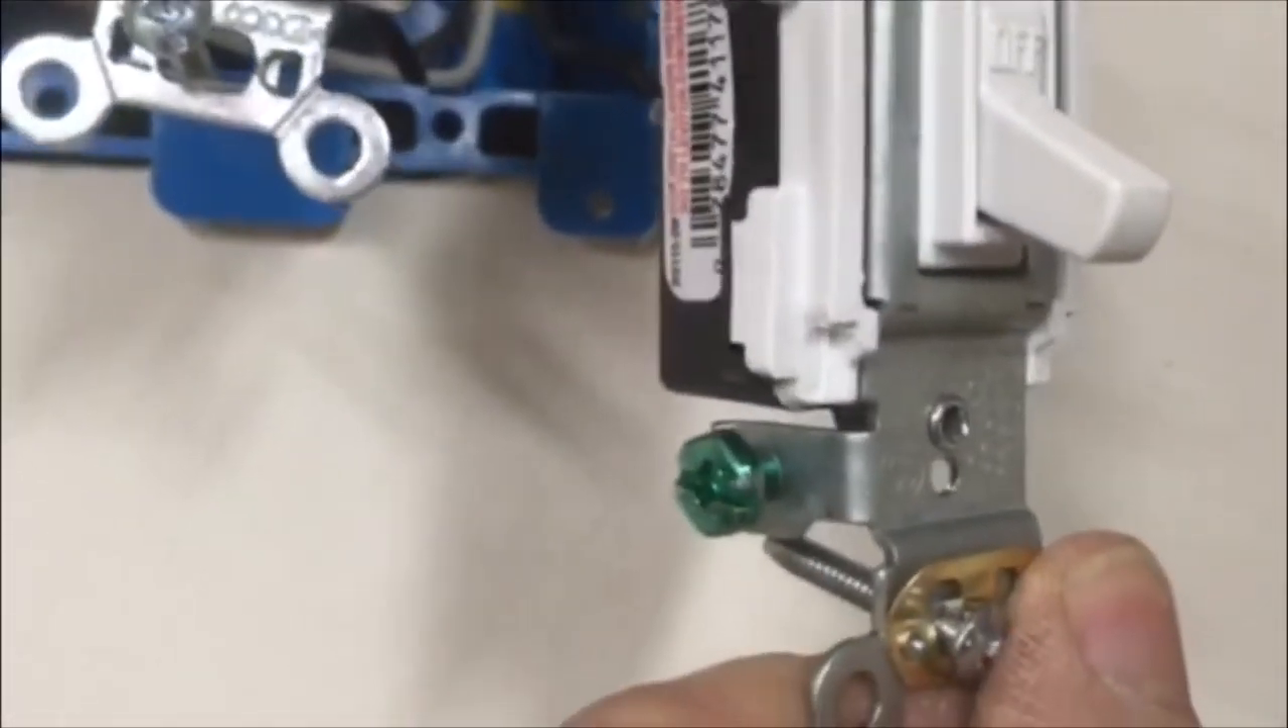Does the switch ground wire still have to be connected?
Yes.